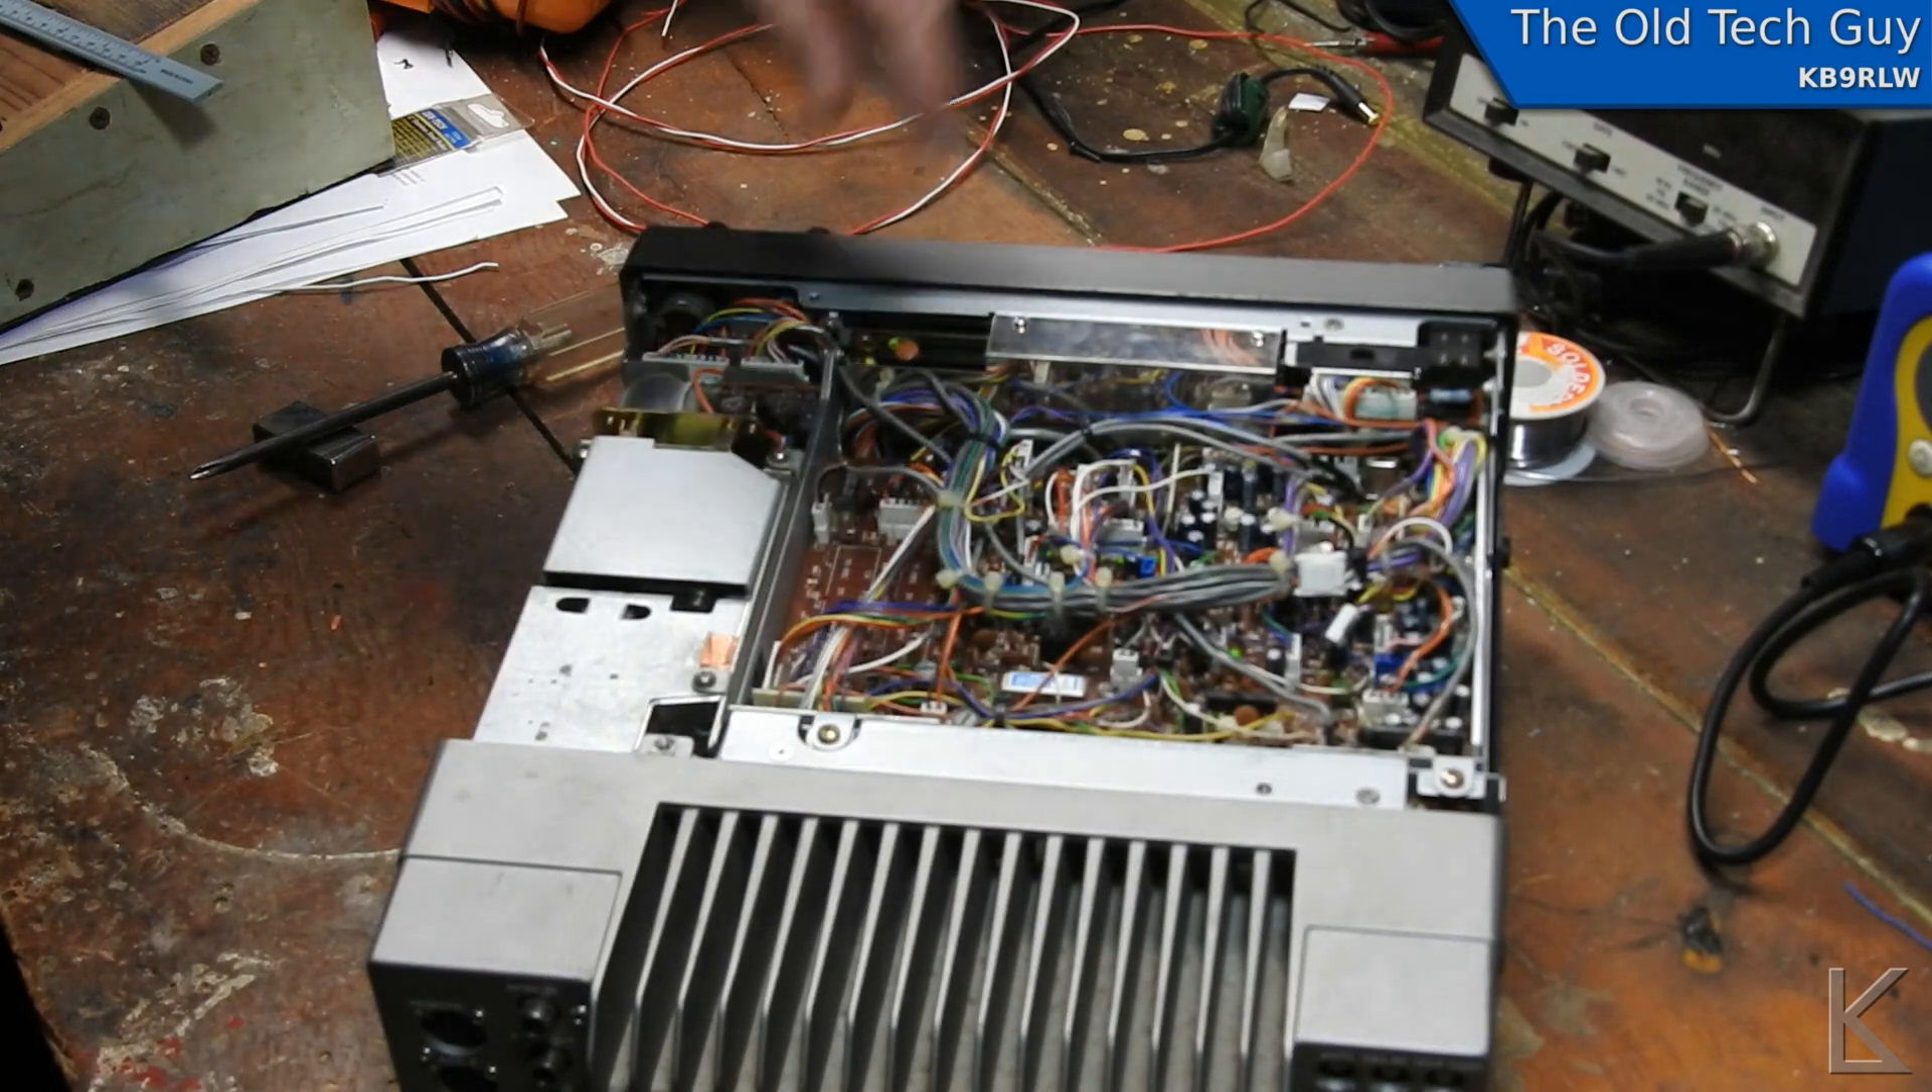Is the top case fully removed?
Yes.